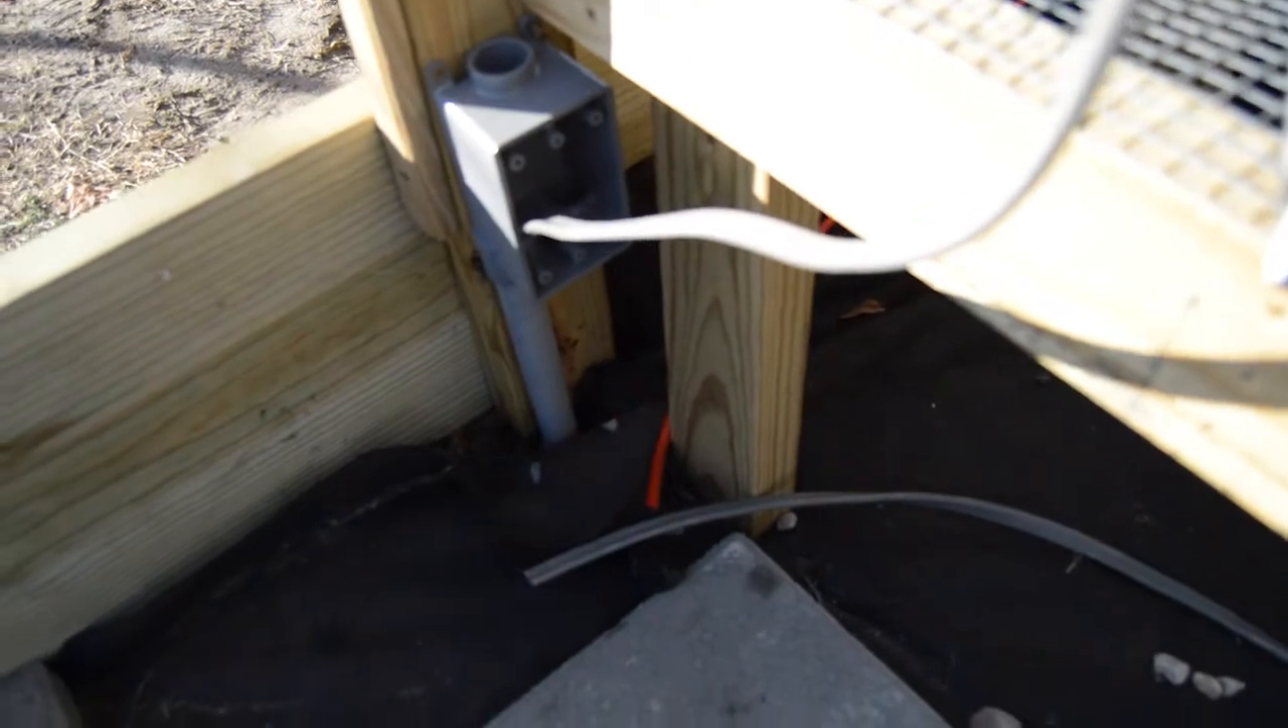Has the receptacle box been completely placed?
Yes.